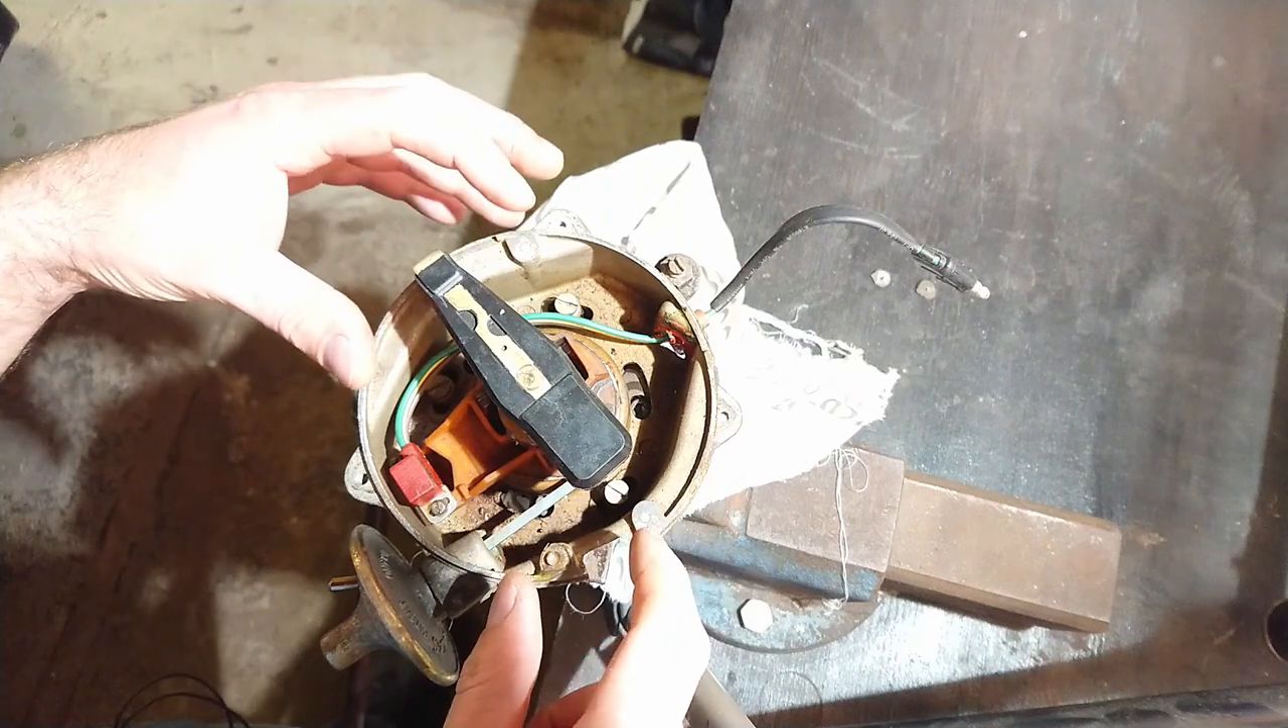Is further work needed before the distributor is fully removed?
No.